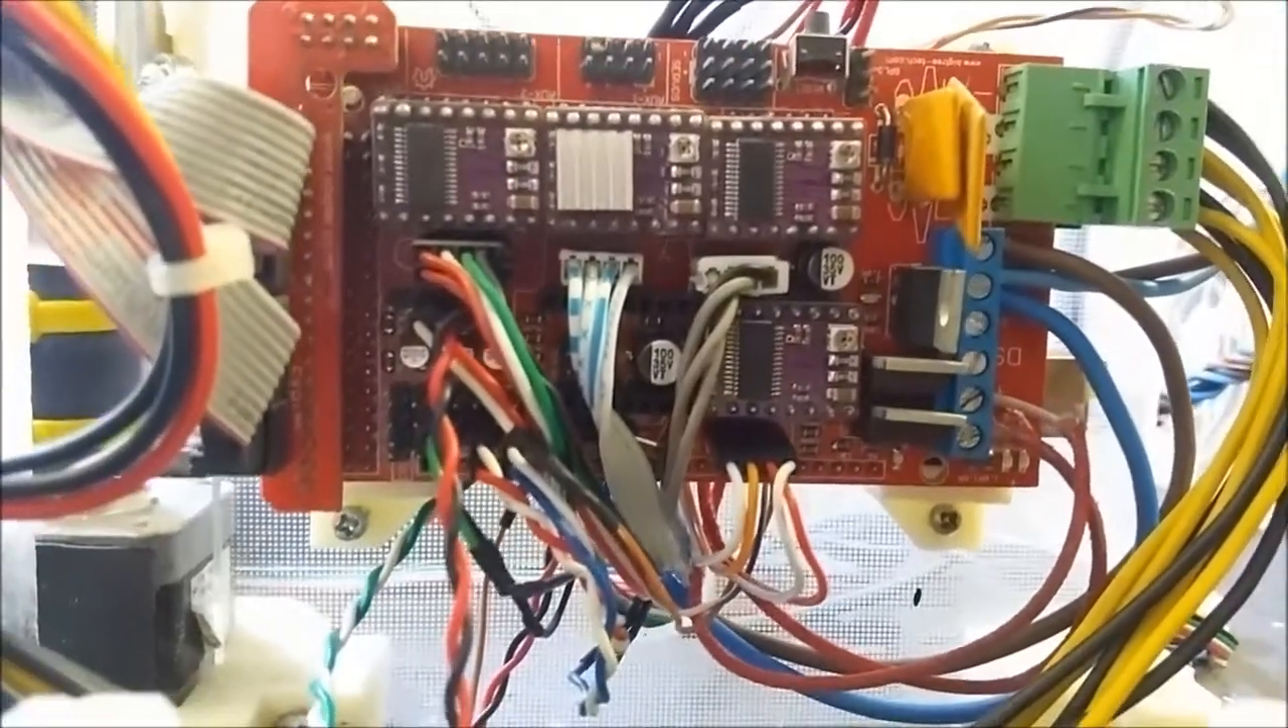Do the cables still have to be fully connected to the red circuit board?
No.